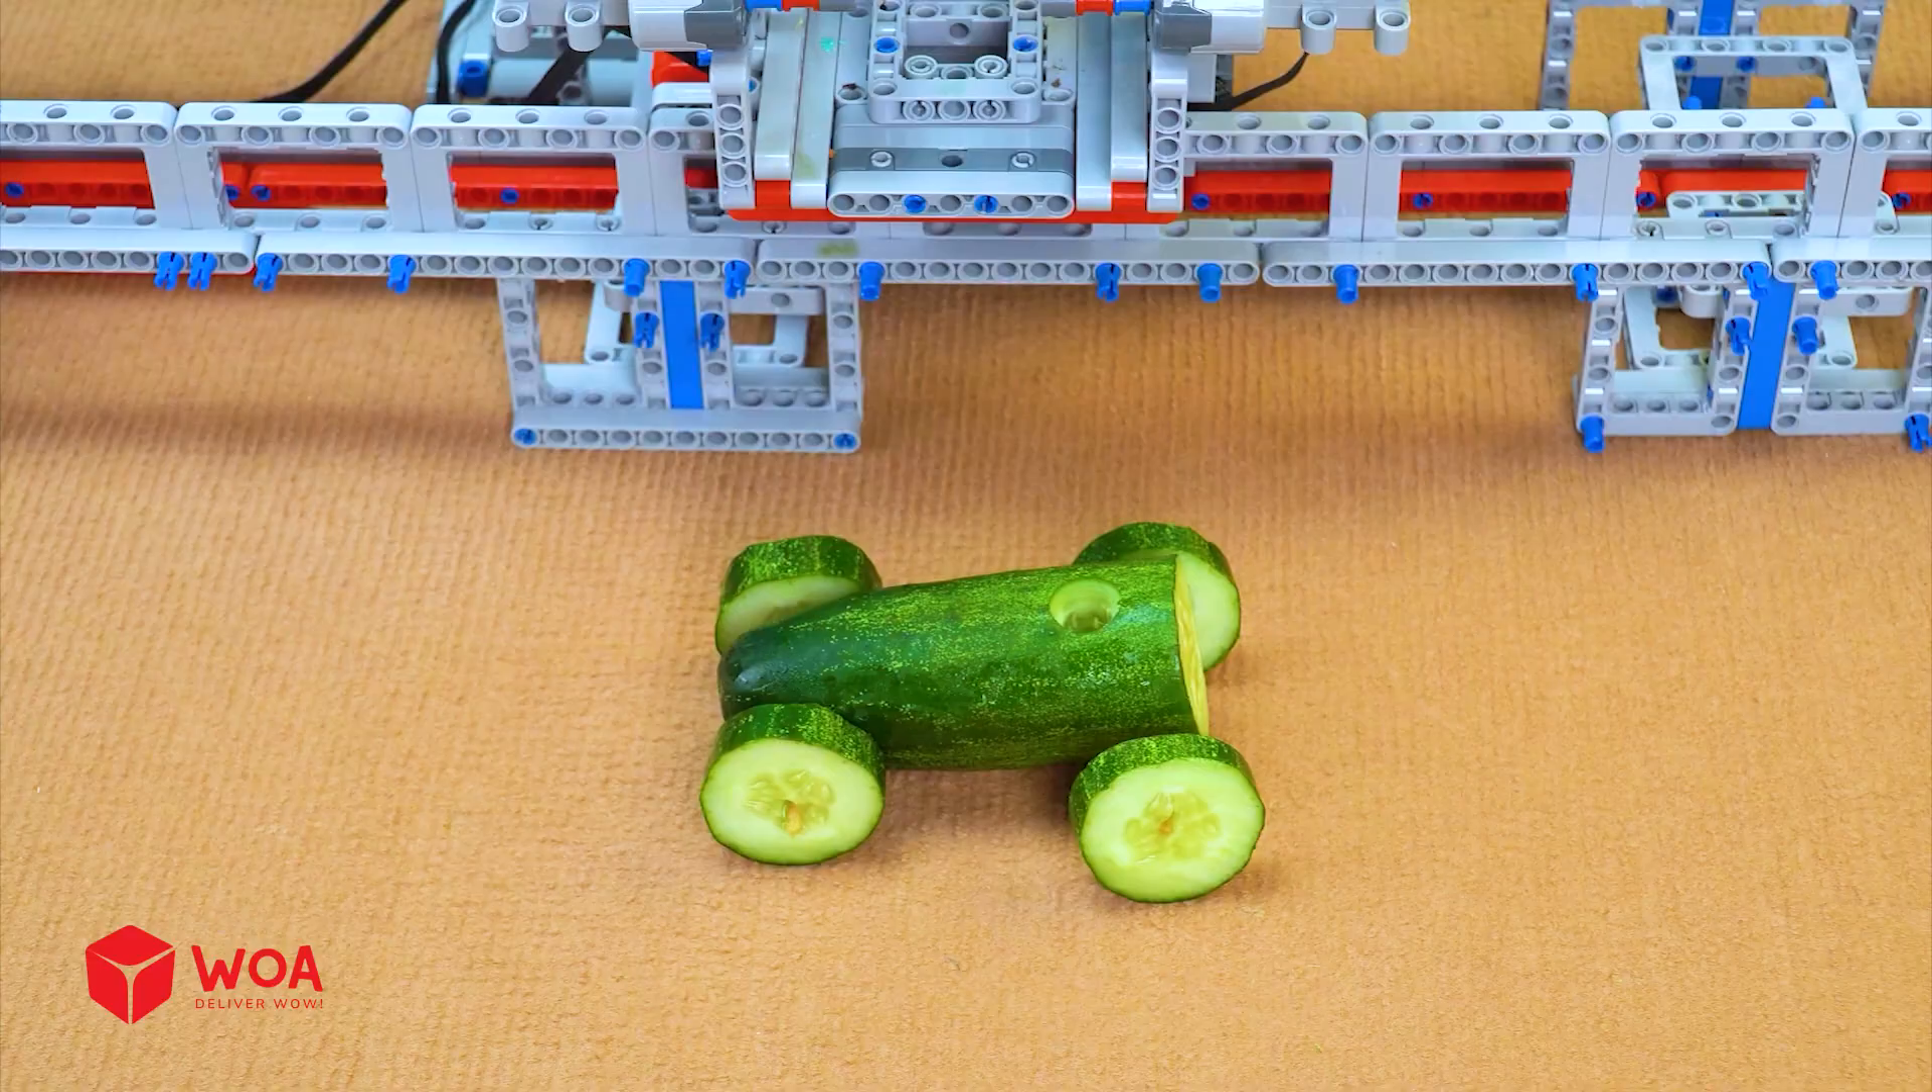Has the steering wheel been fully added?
No.